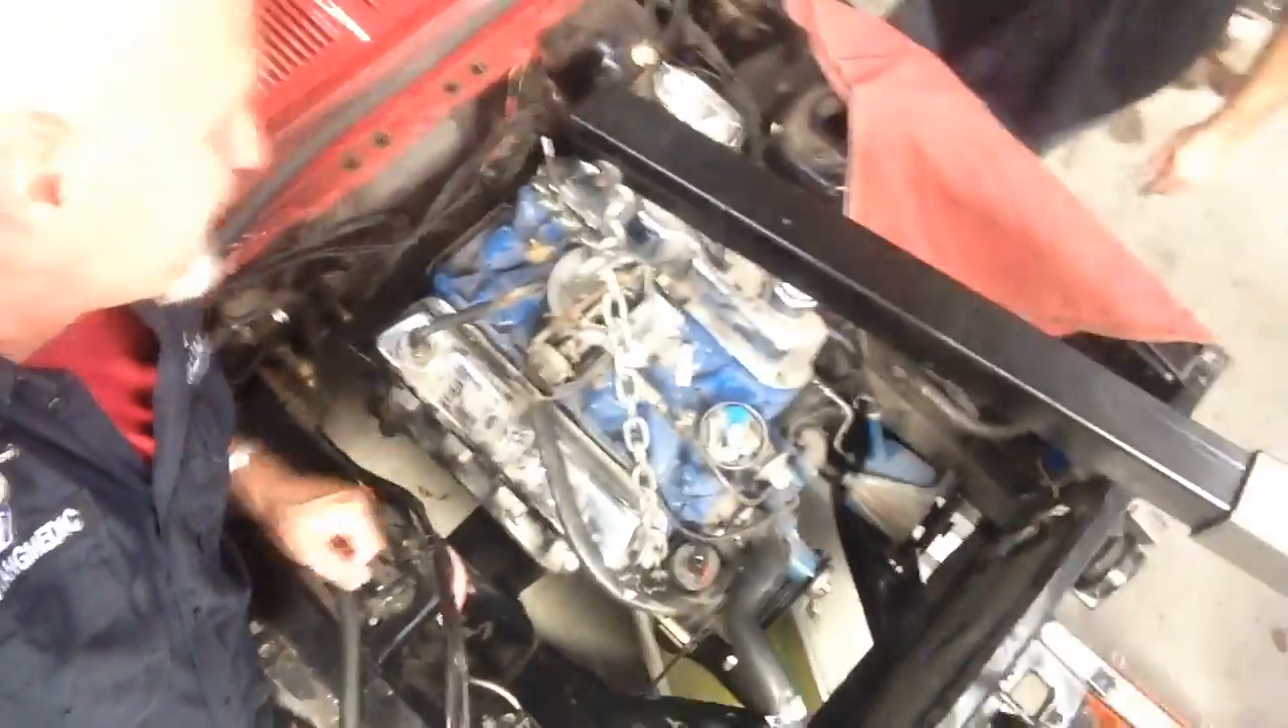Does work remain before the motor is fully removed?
Yes.